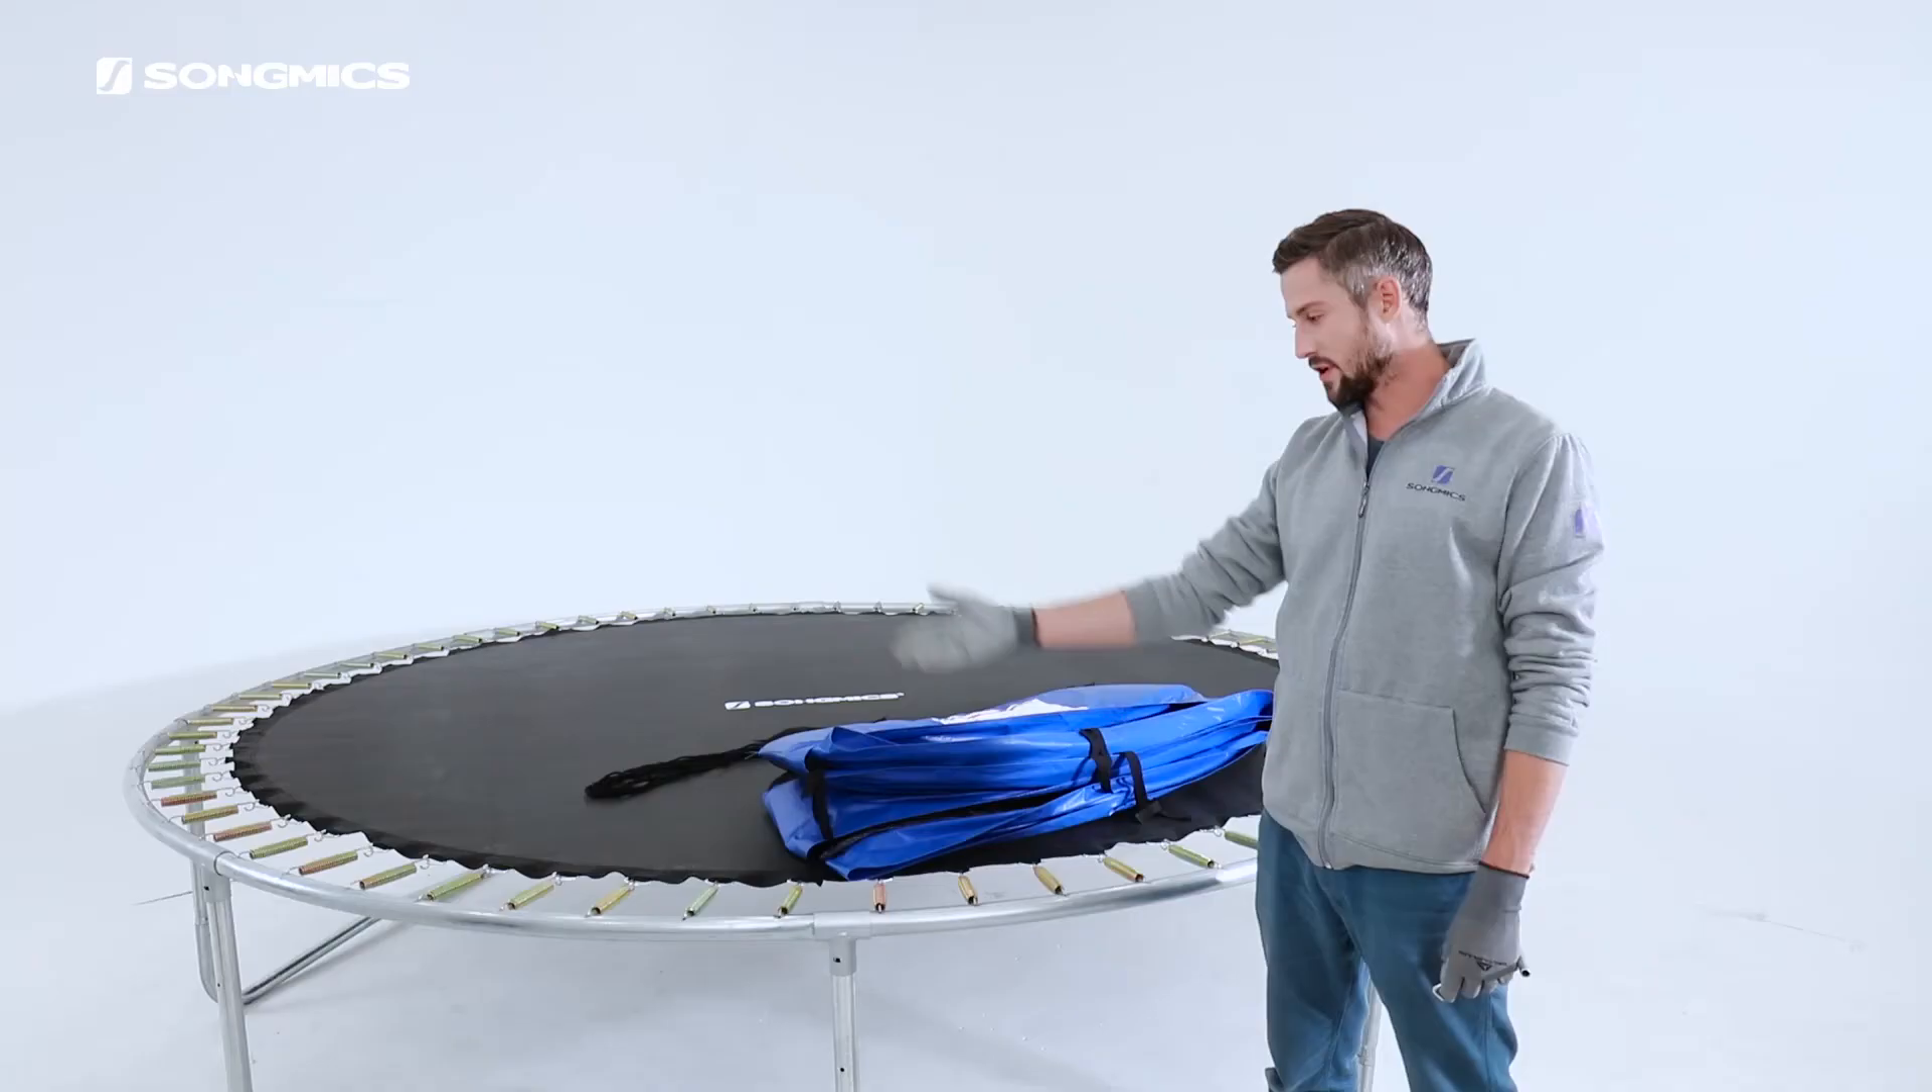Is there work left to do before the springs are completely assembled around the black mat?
No.